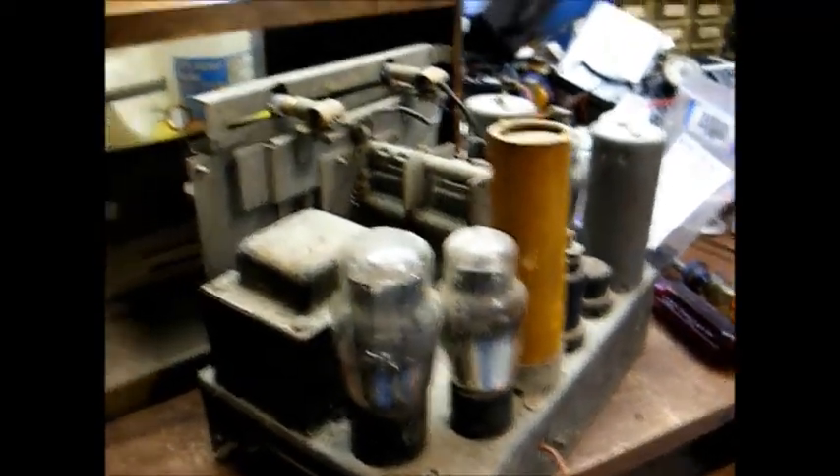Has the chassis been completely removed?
Yes.